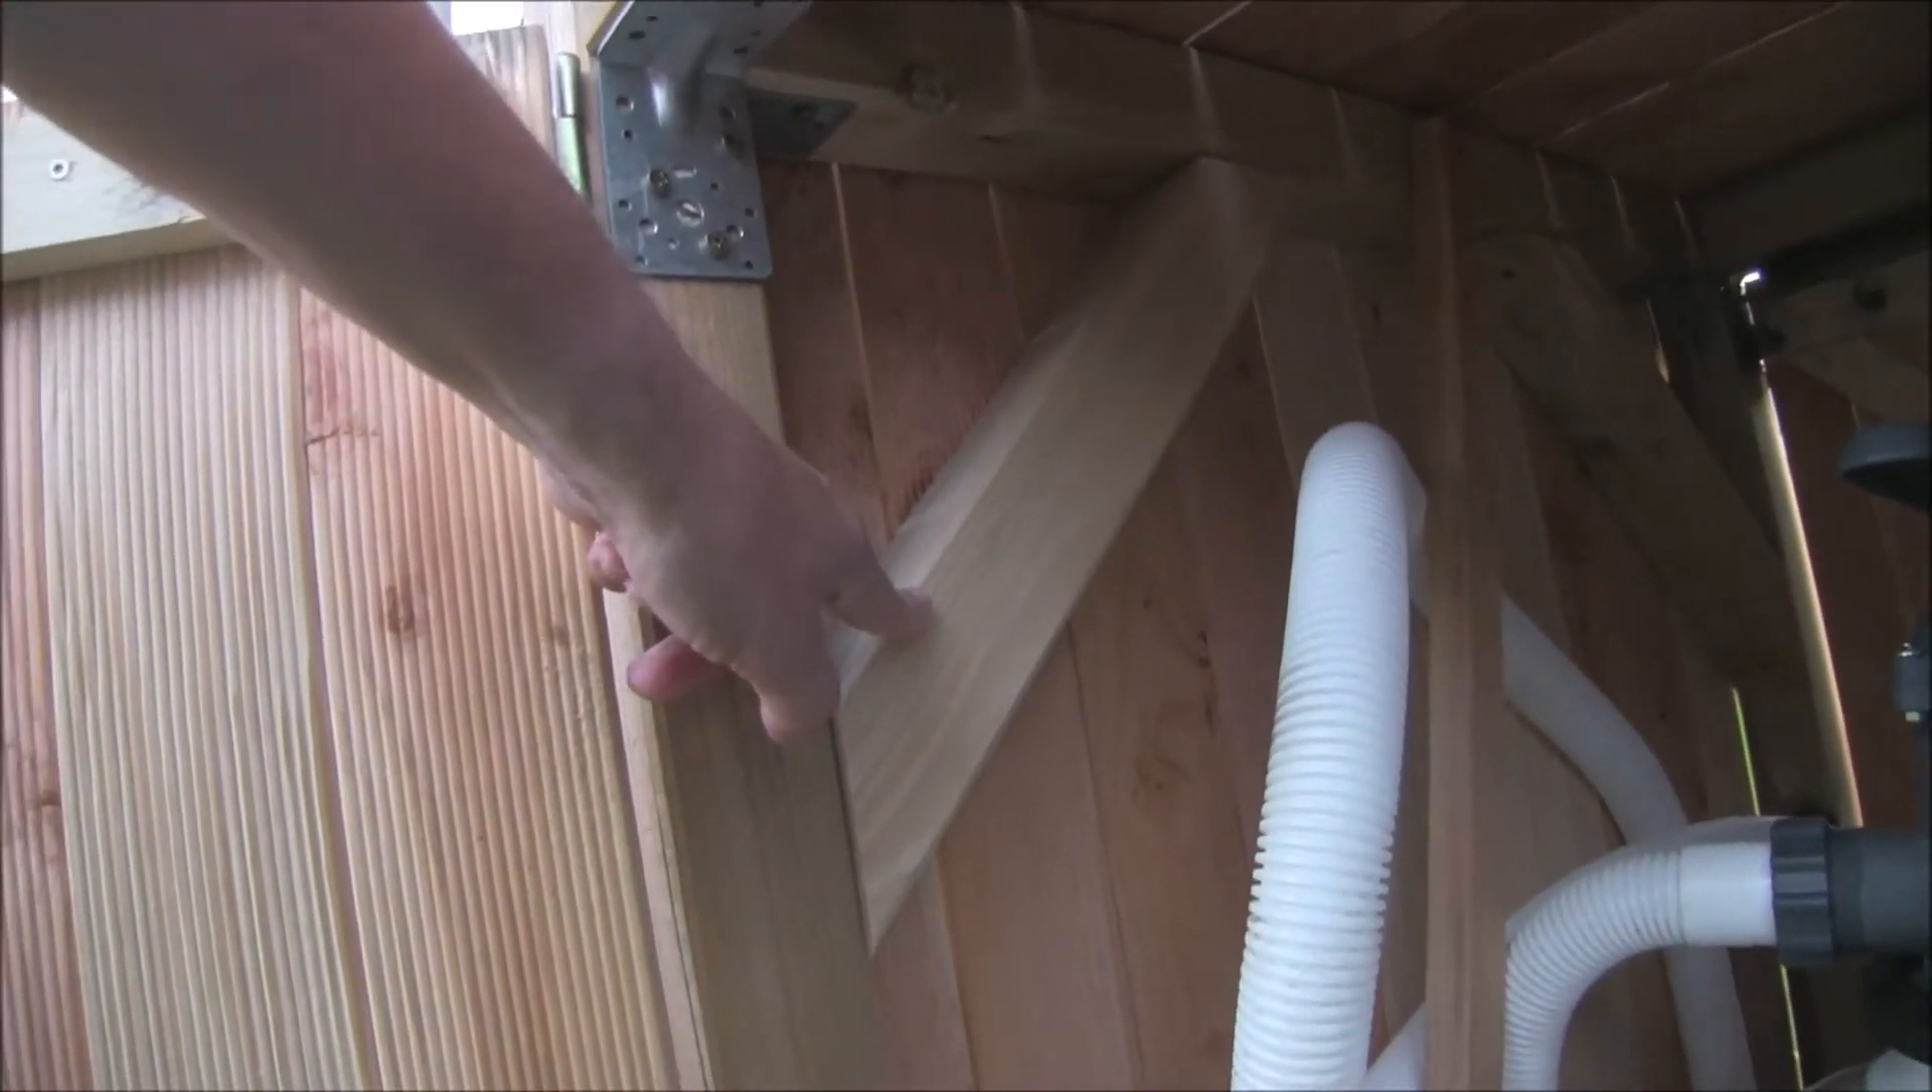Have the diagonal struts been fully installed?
Yes.